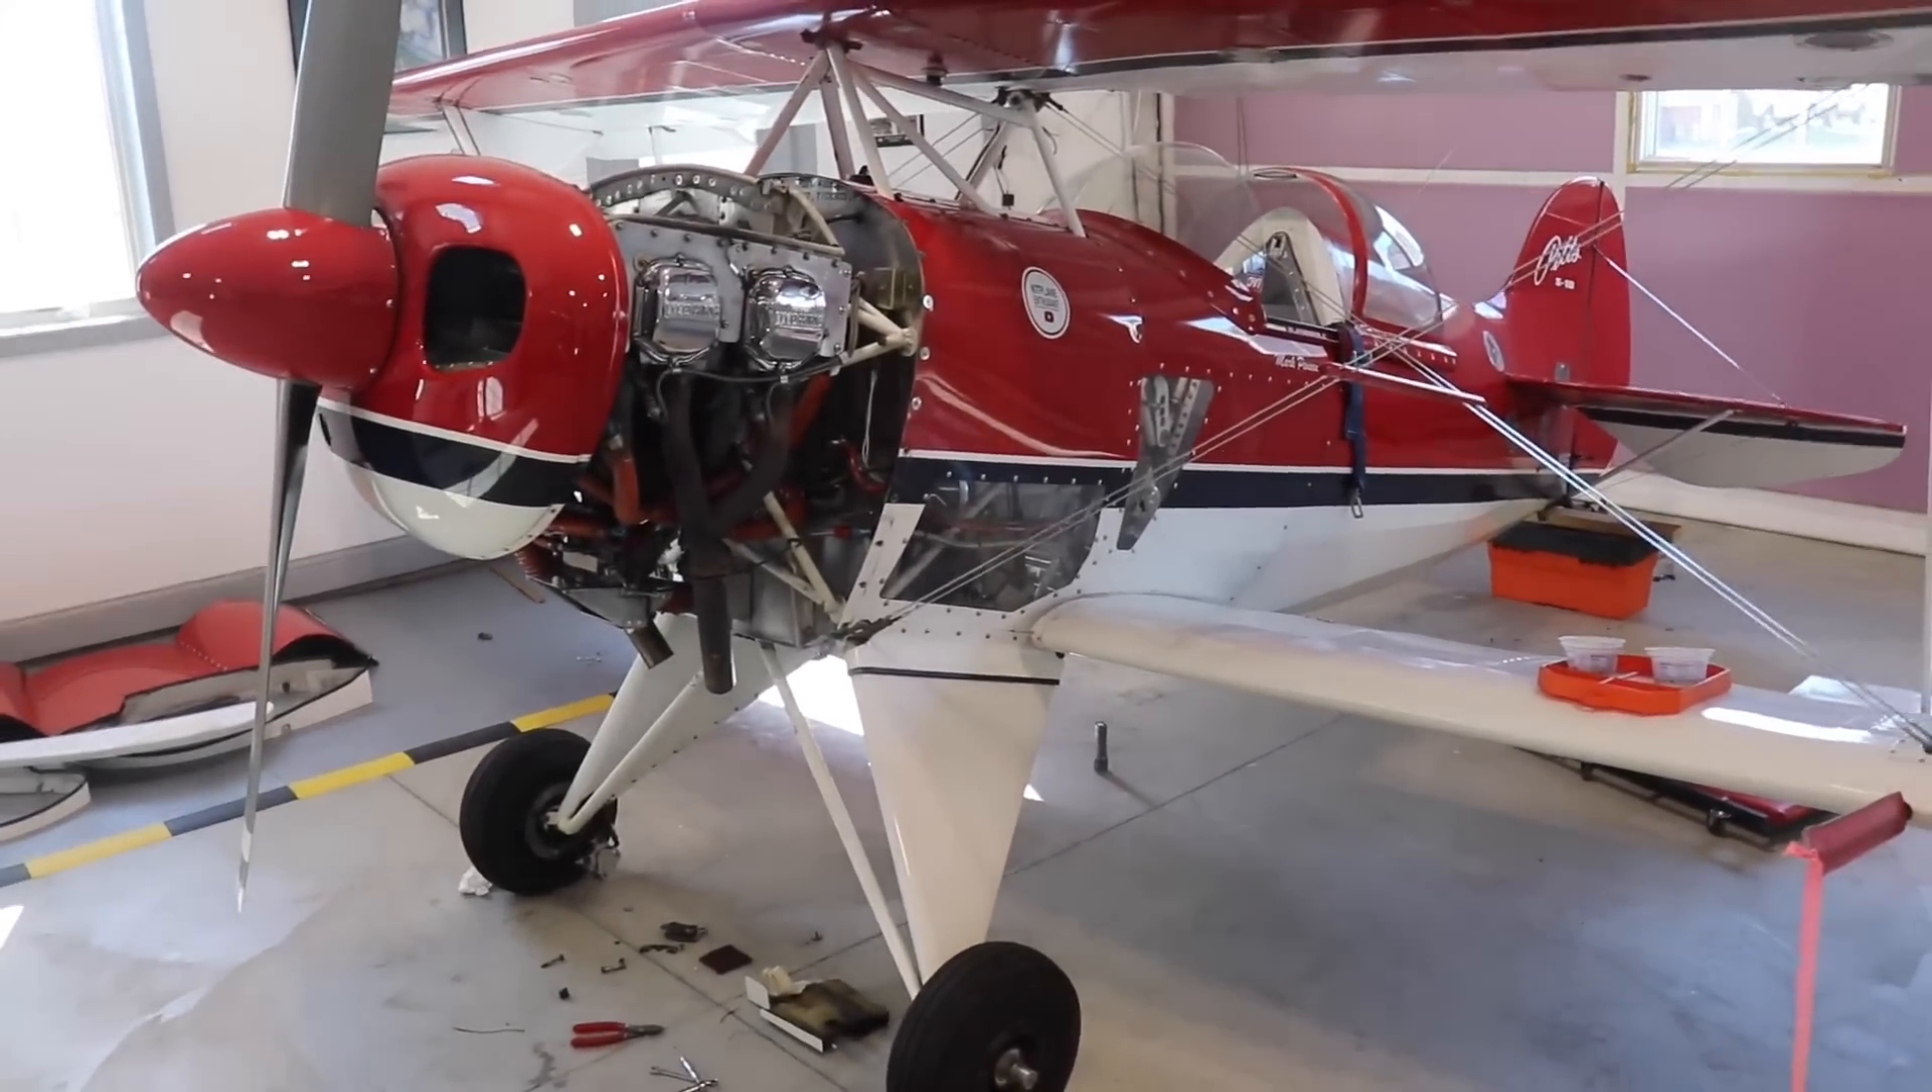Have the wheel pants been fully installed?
No.